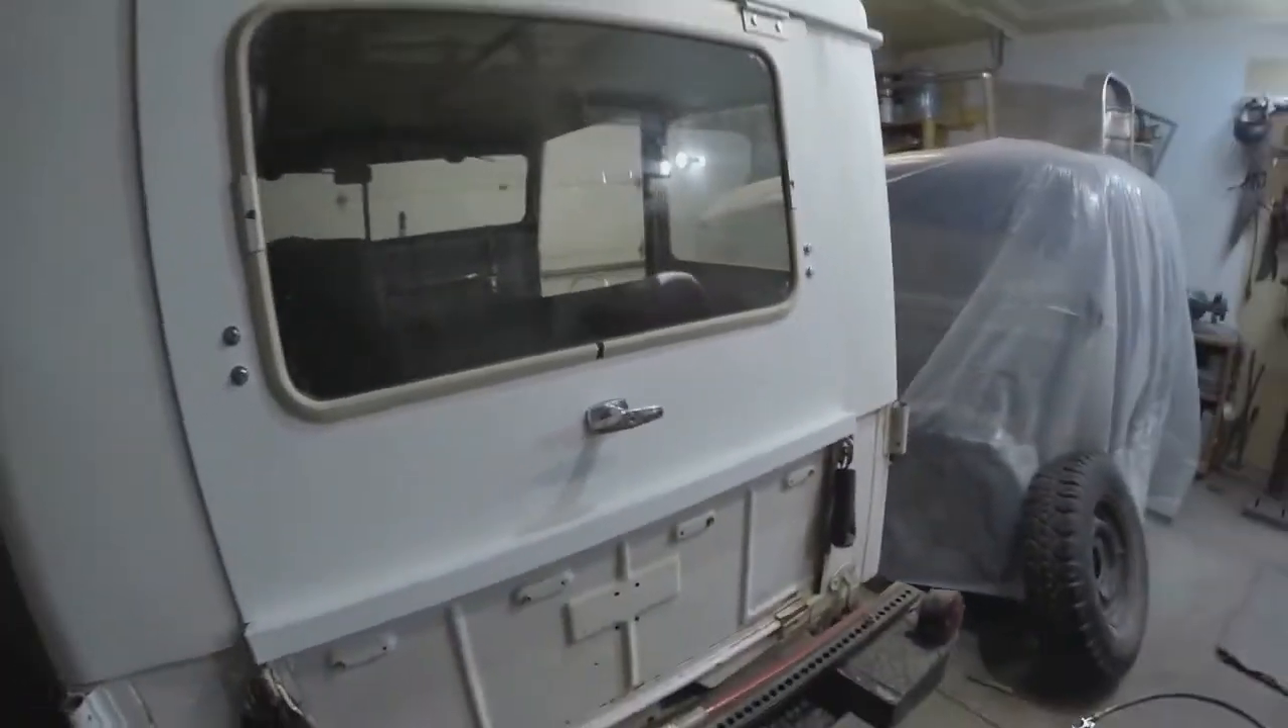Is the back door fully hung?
Yes.